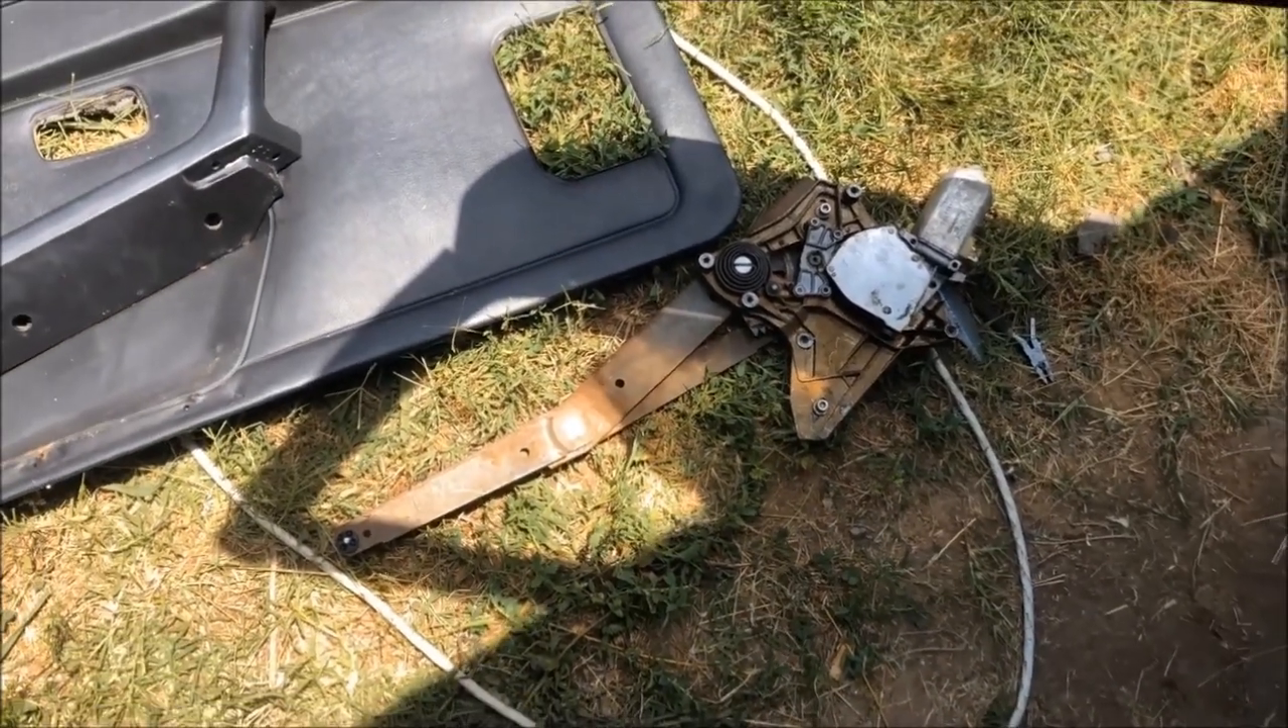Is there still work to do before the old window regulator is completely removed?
No.